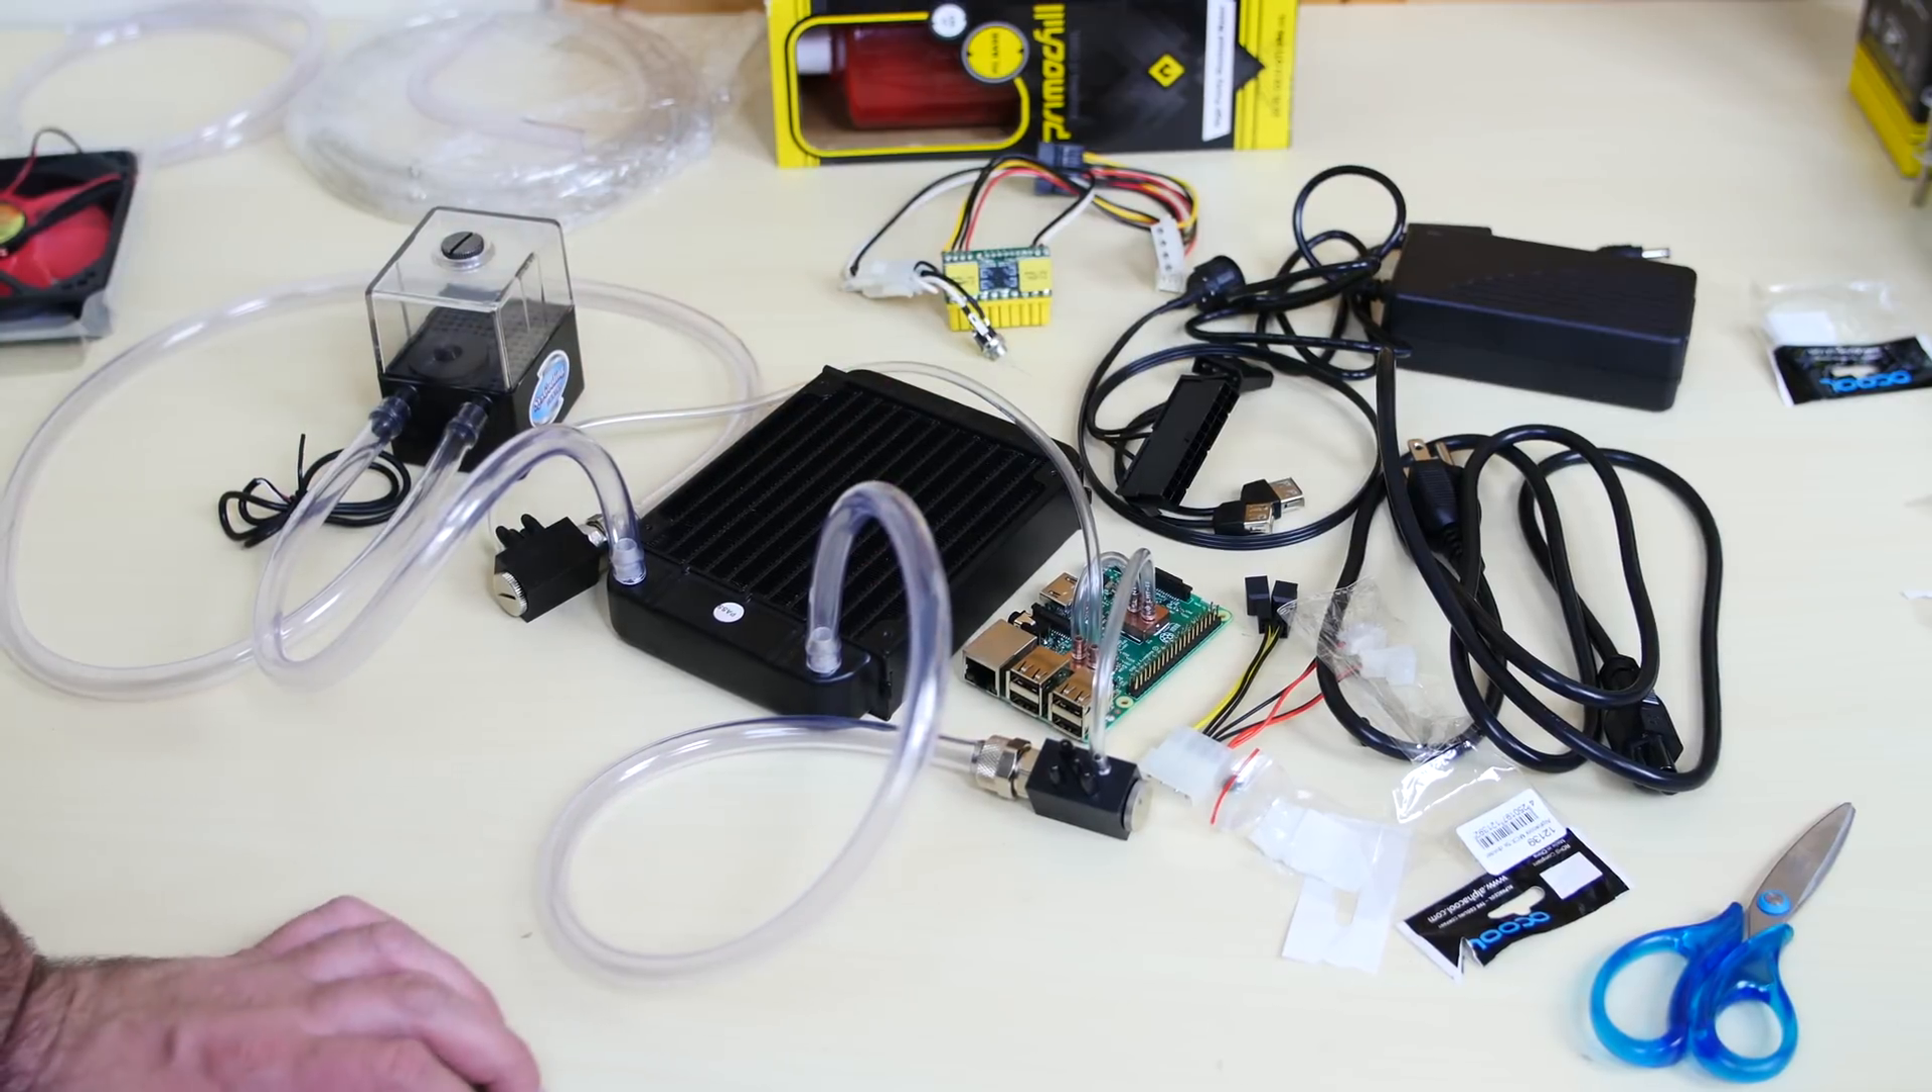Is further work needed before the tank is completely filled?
Yes.